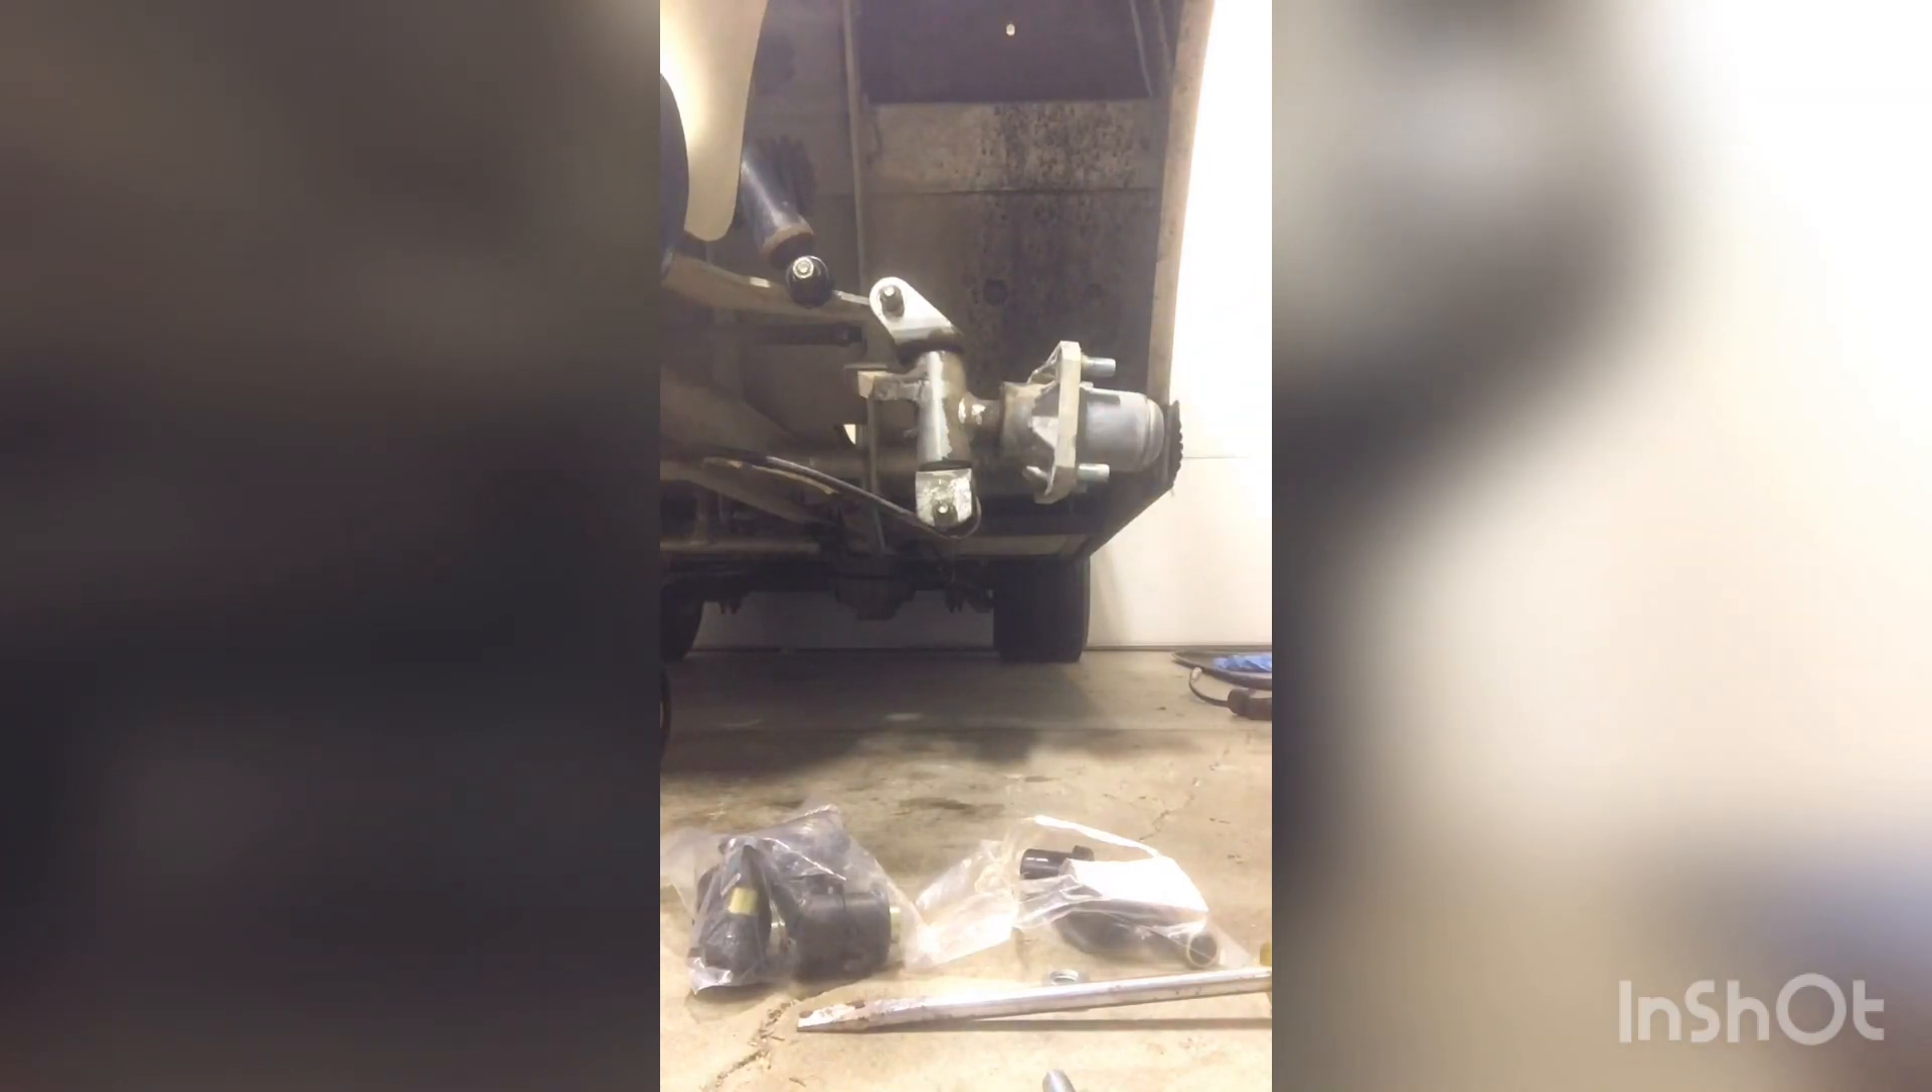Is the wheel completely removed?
Yes.